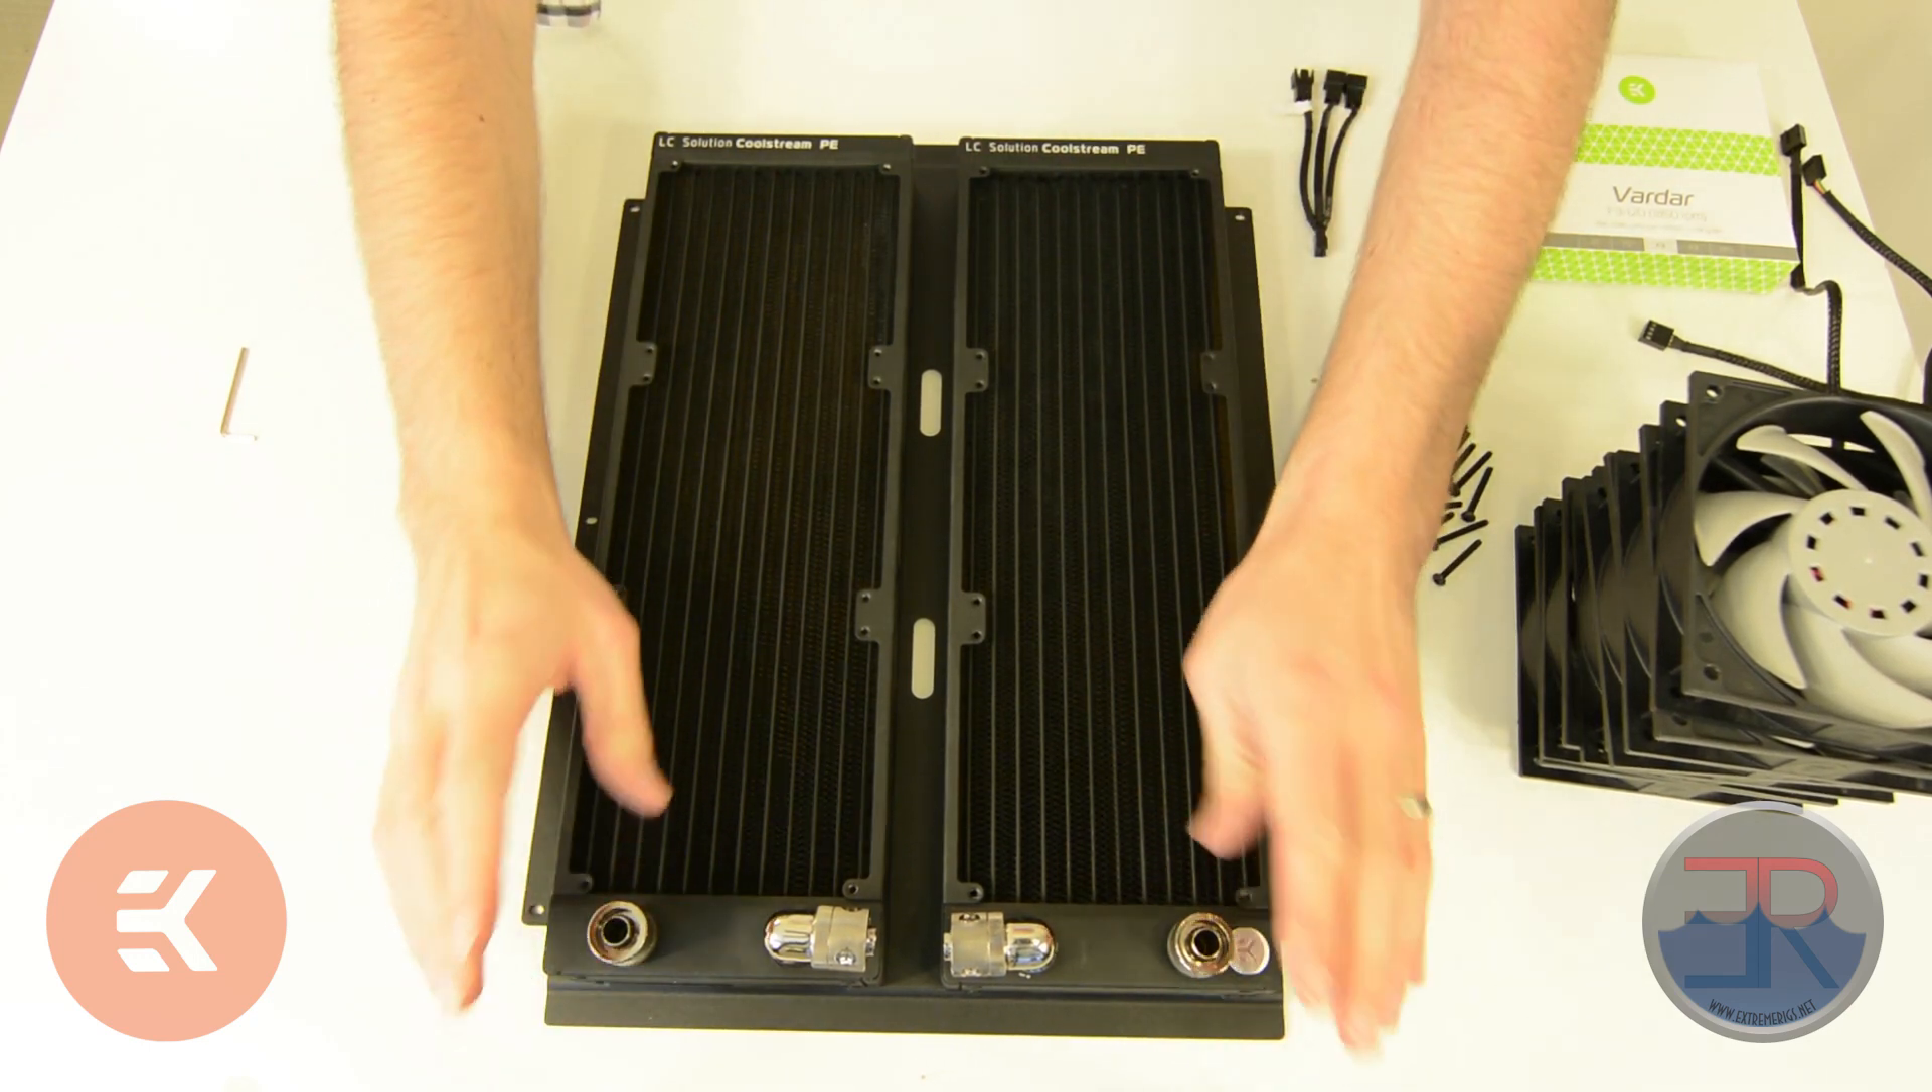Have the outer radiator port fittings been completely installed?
Yes.